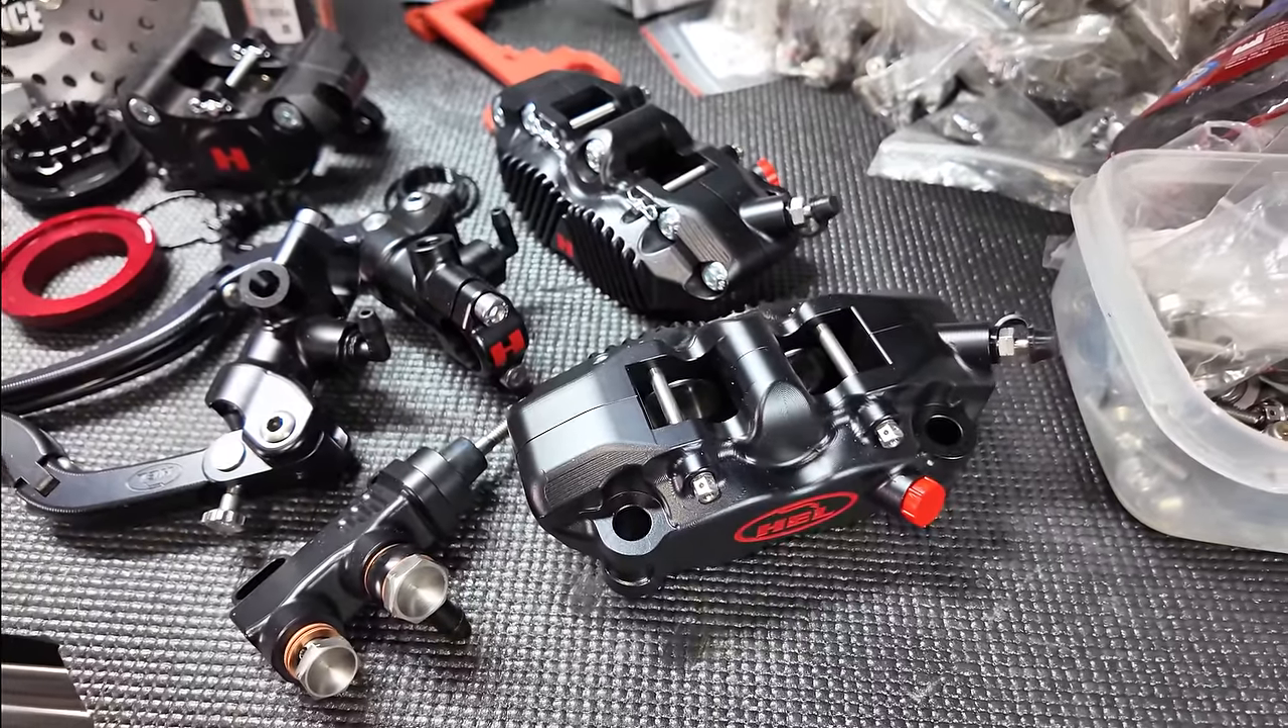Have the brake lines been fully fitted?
No.